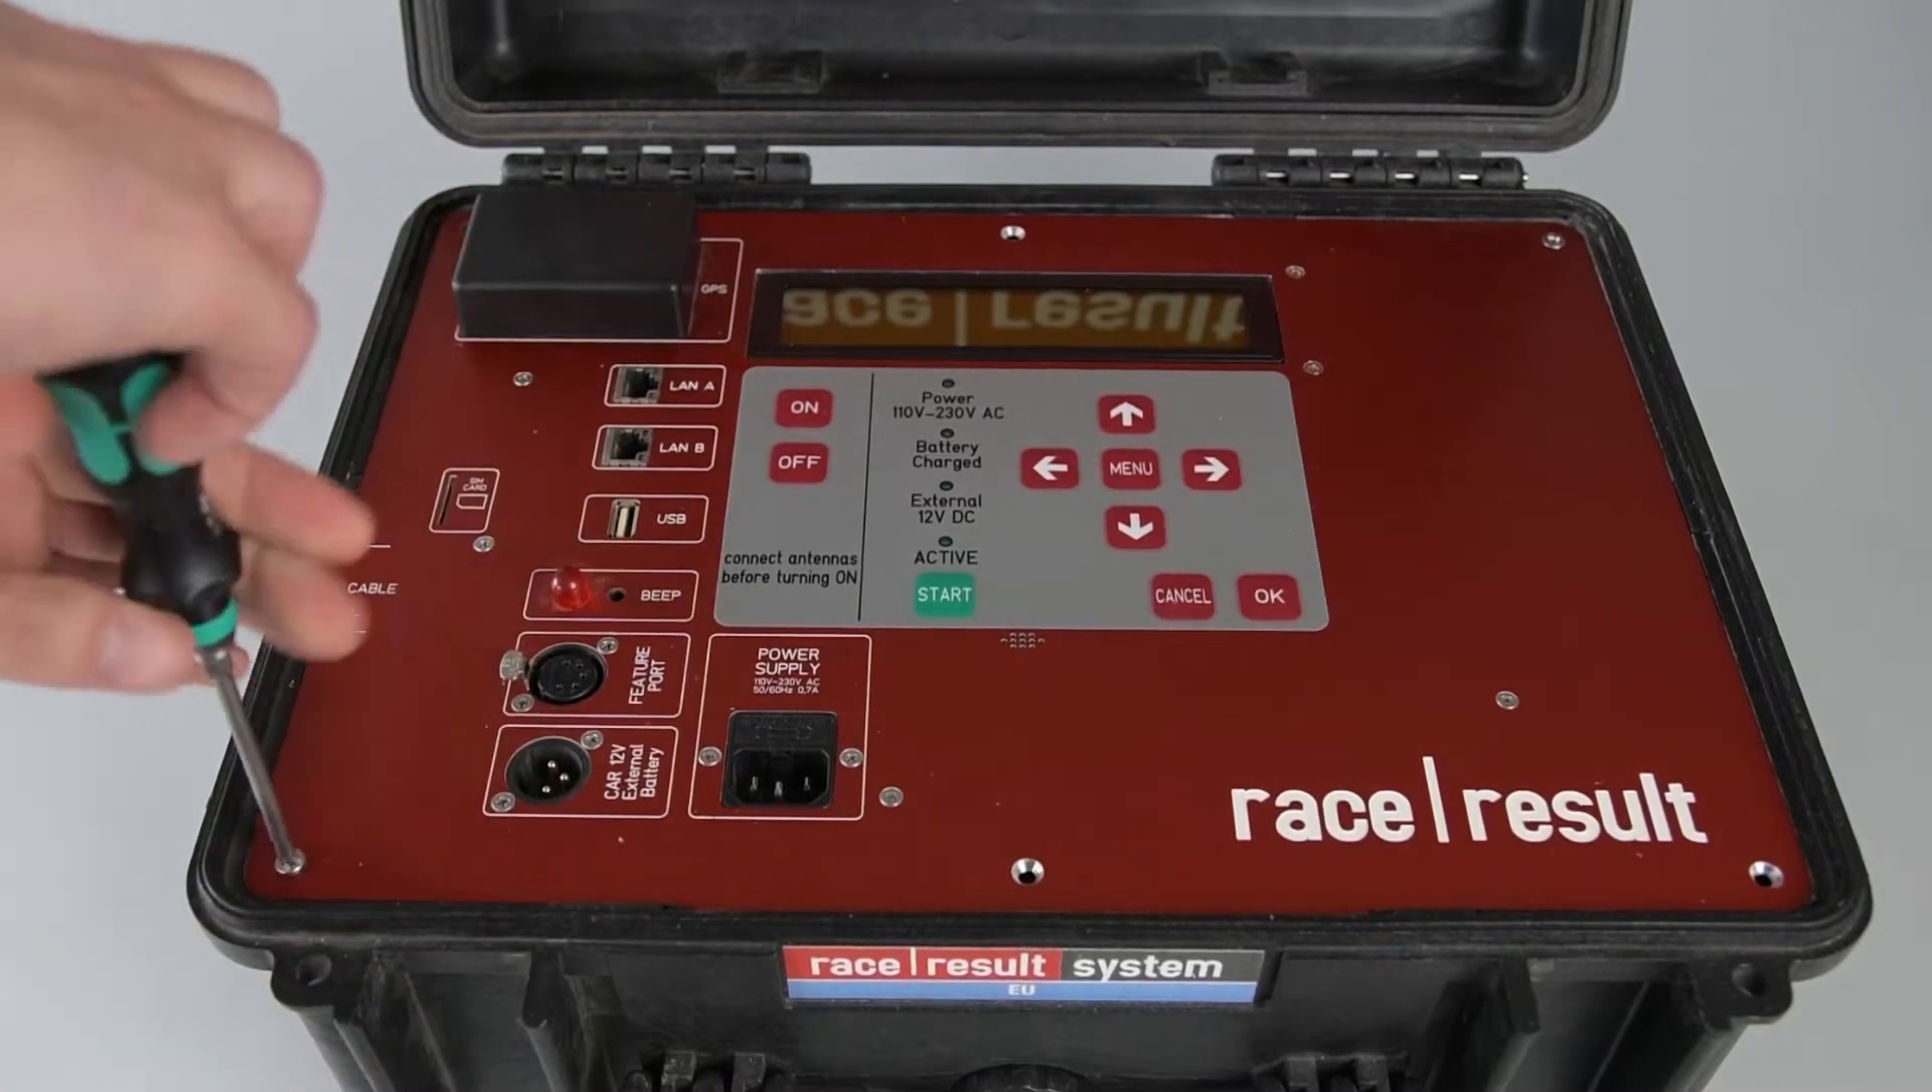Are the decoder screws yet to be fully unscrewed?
Yes.